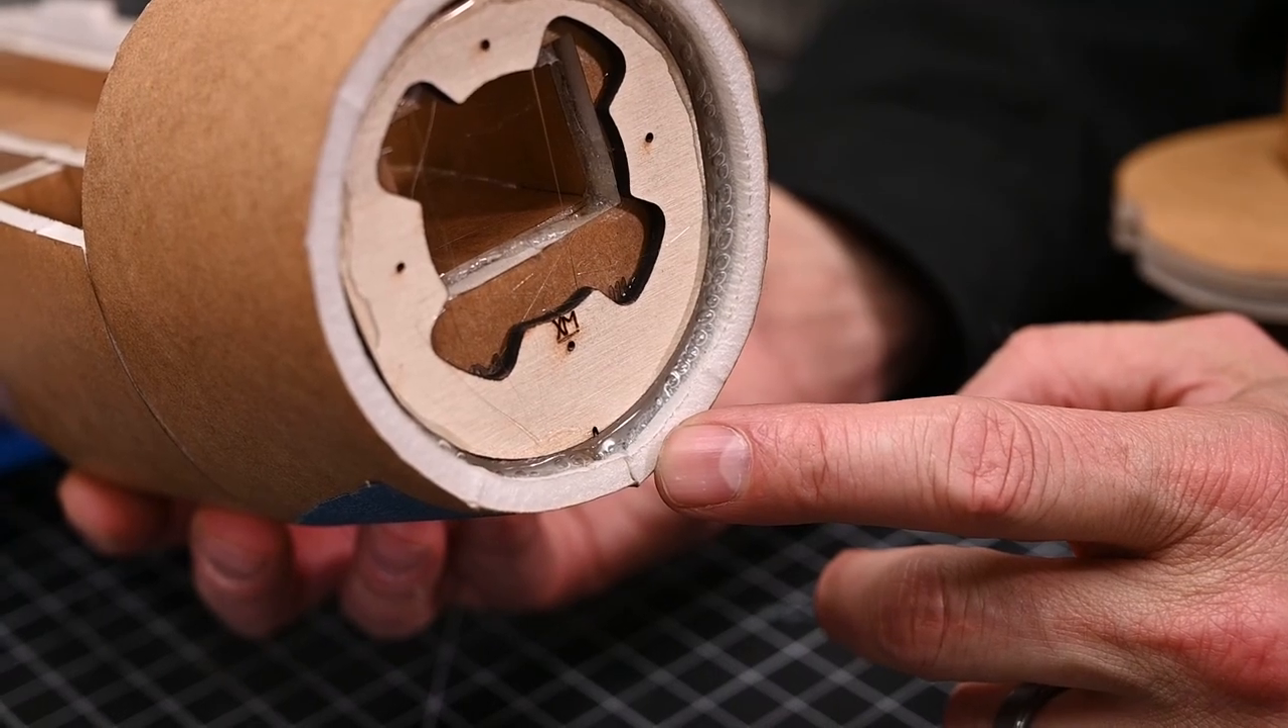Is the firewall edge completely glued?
Yes.